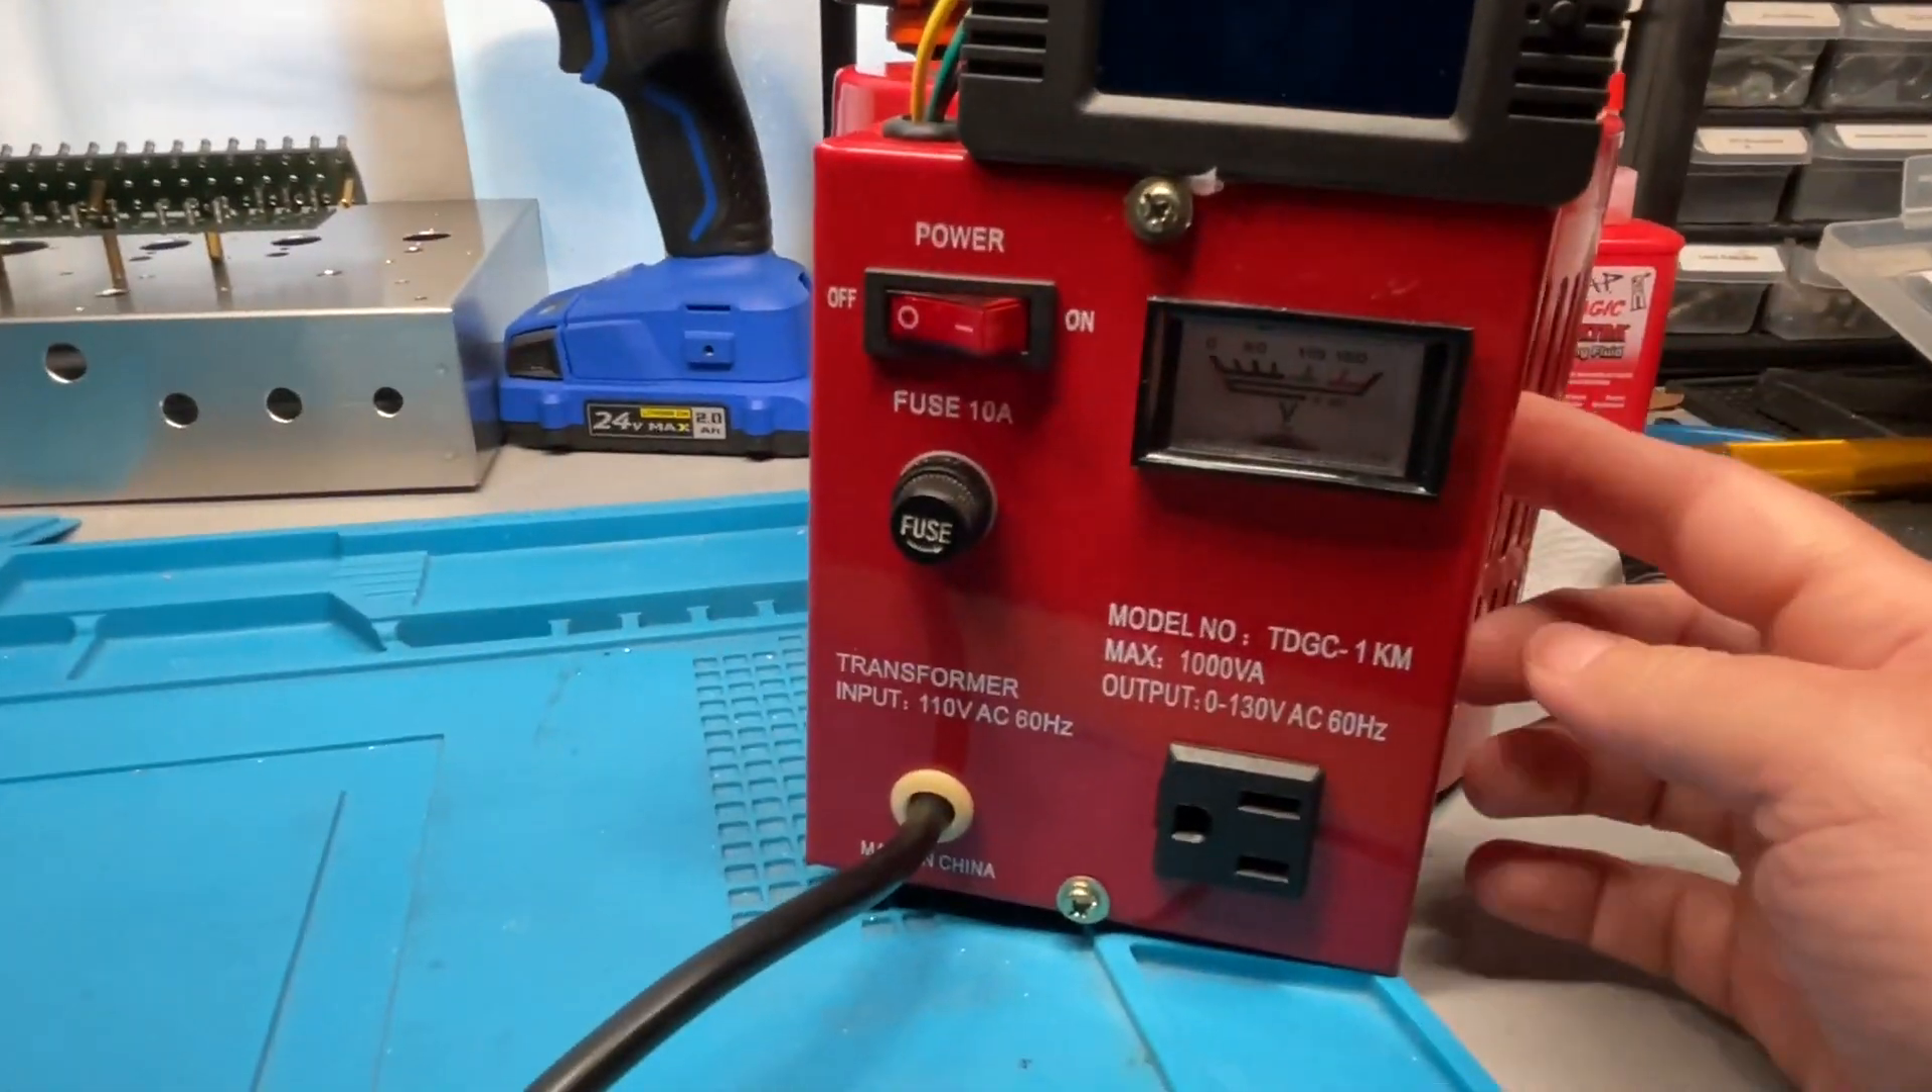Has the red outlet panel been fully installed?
Yes.